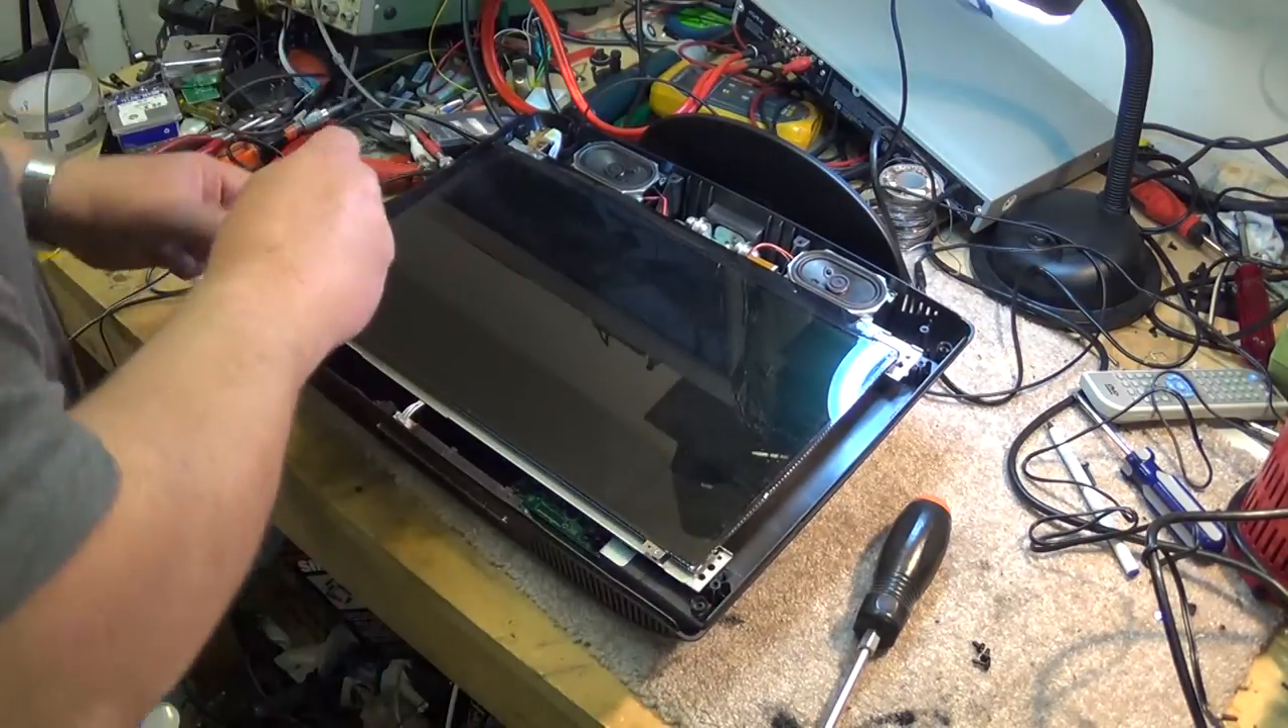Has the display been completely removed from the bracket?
No.